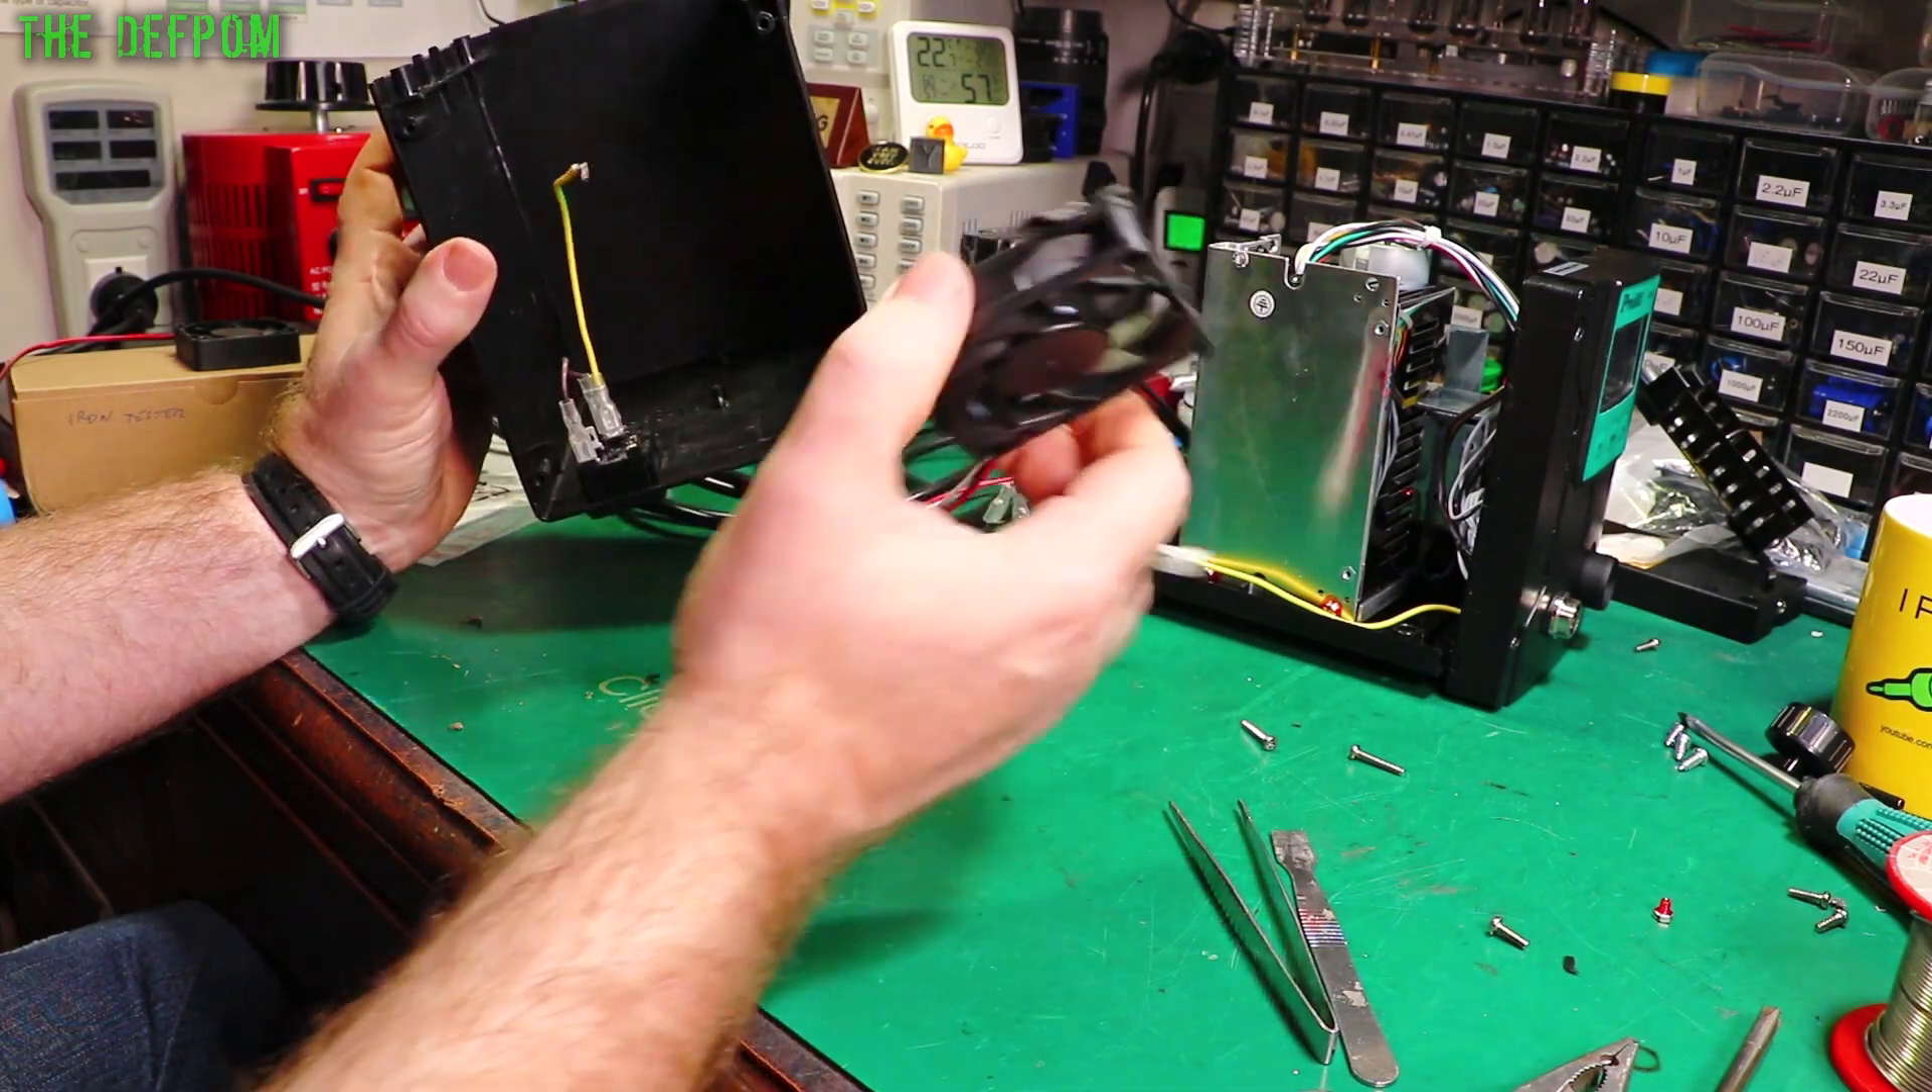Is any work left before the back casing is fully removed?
No.